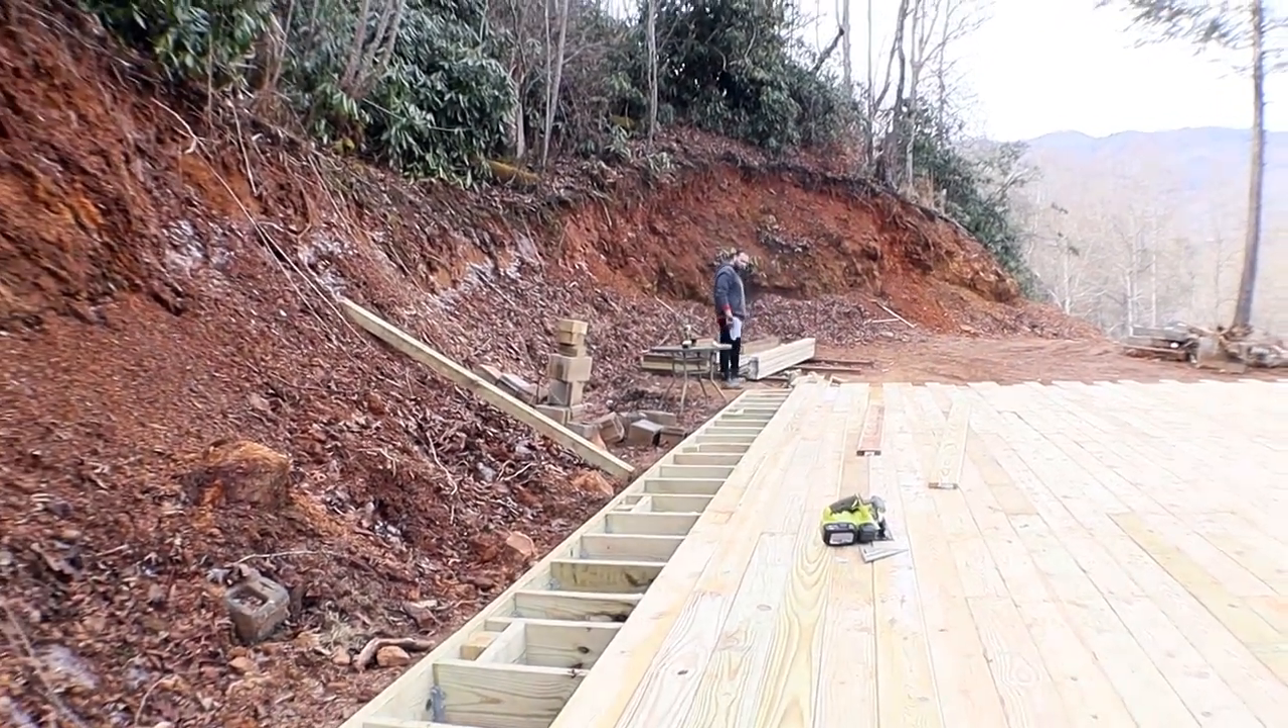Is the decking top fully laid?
No.